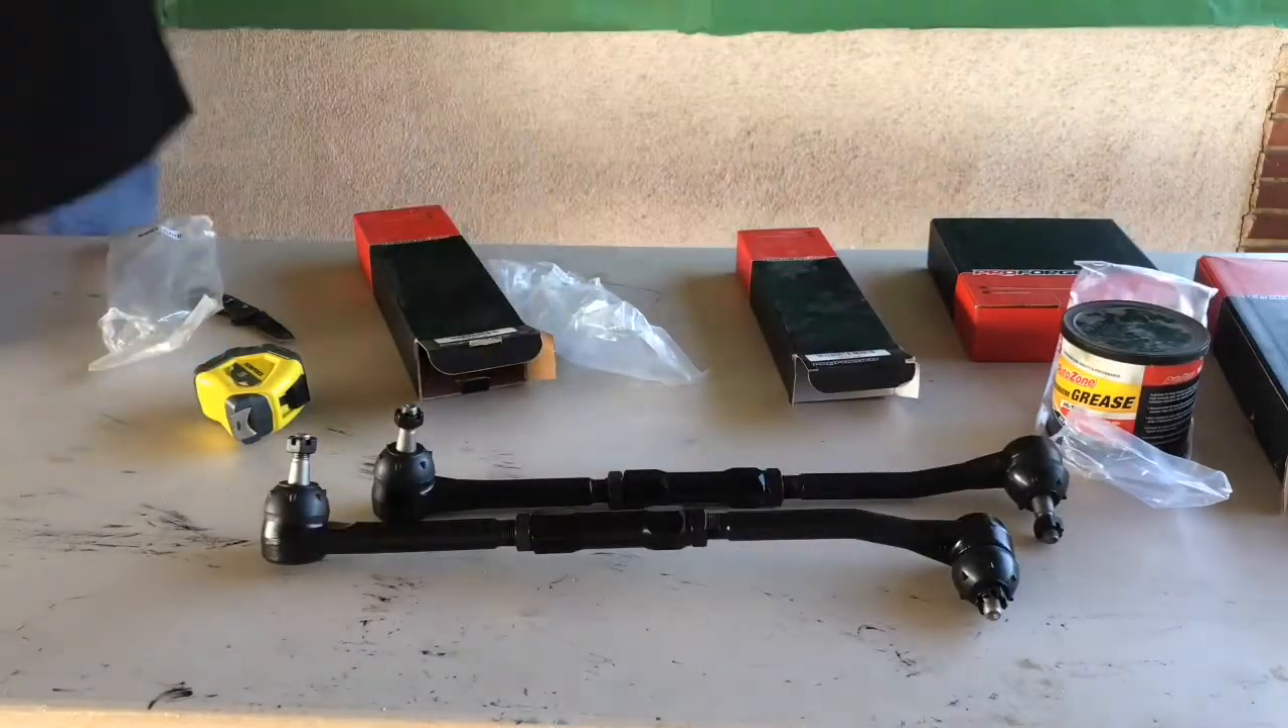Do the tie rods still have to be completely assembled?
No.